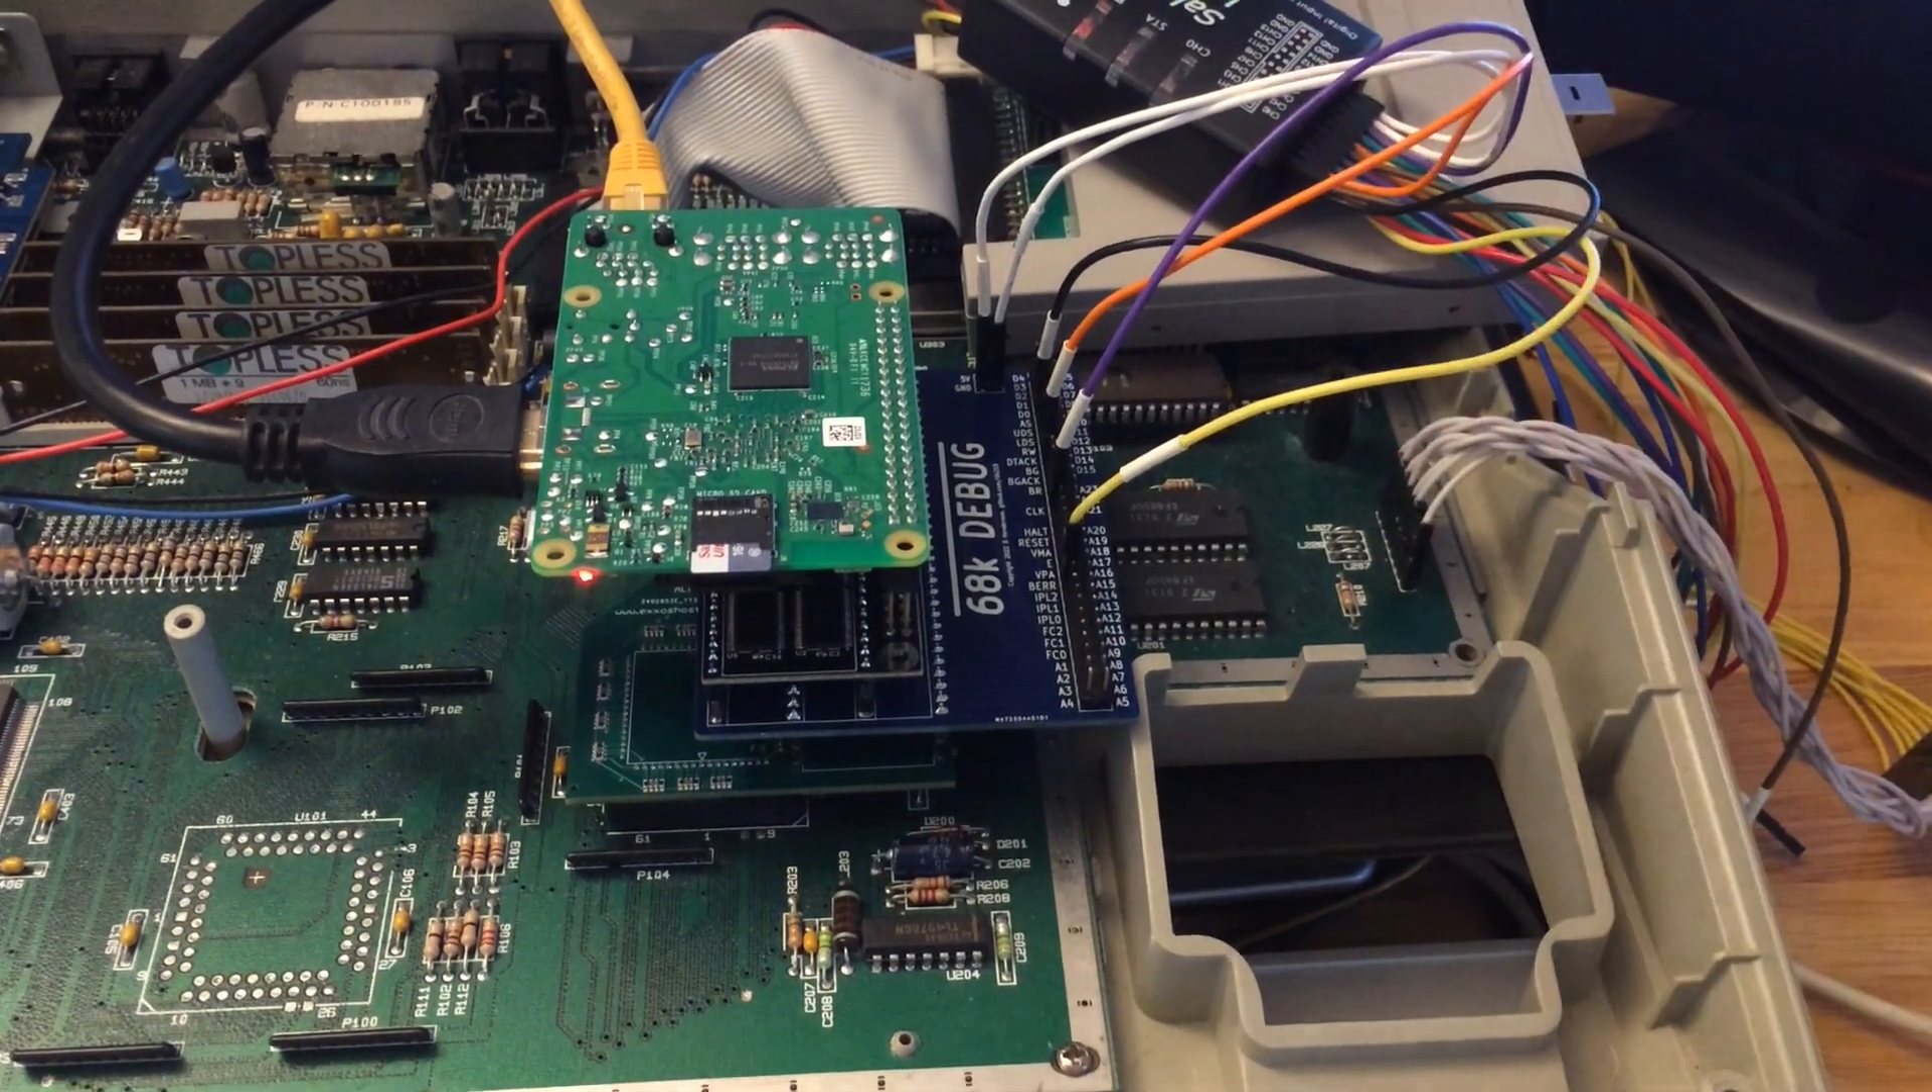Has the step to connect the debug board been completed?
Yes.